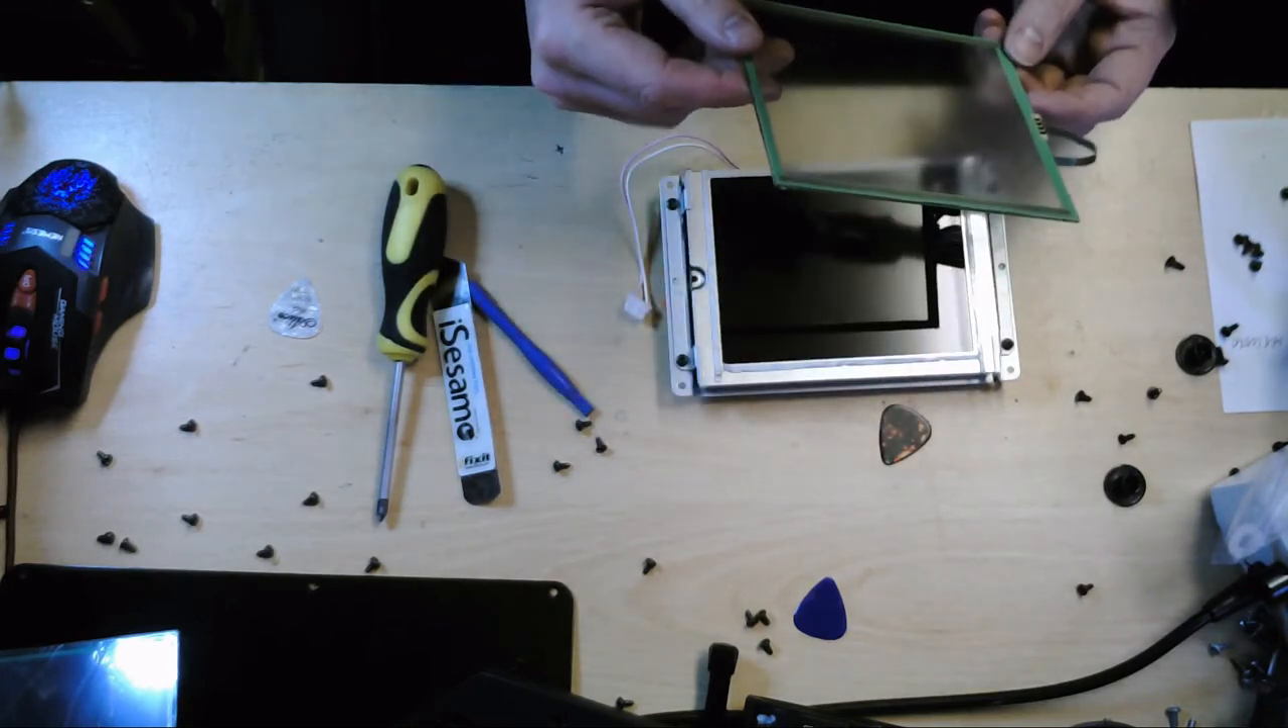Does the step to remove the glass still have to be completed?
No.